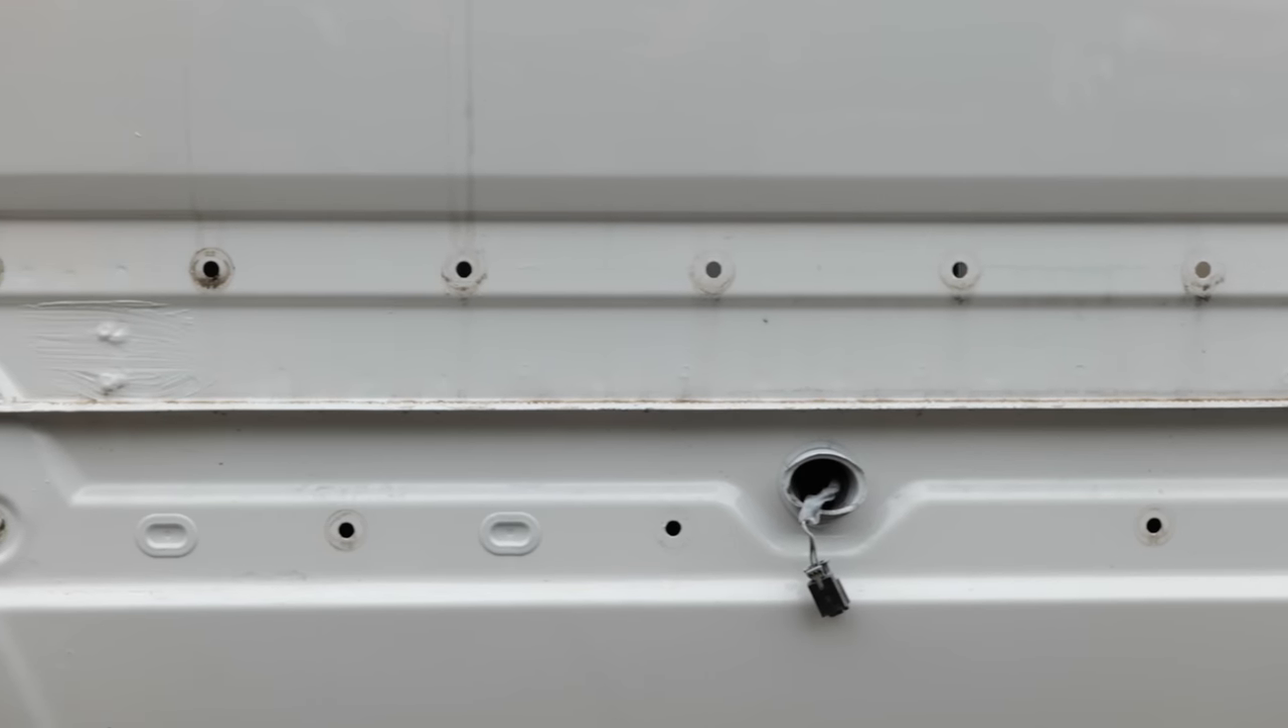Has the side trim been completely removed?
Yes.